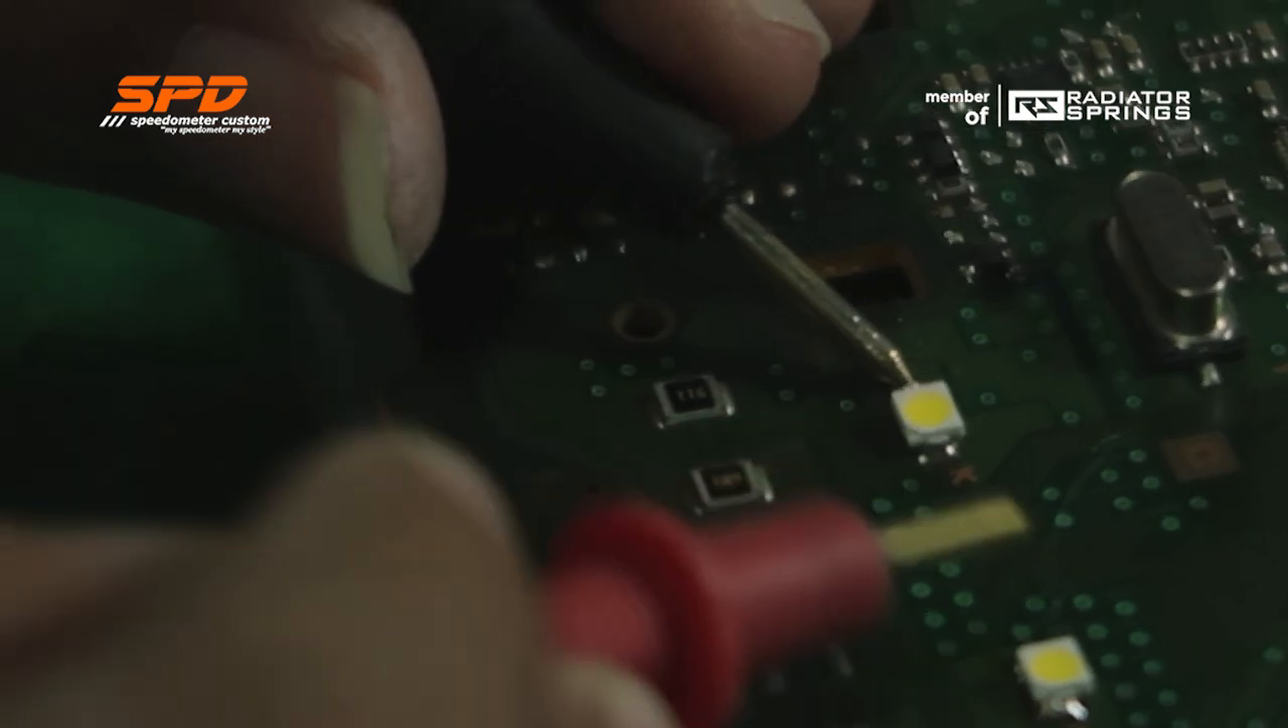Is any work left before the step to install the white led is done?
No.